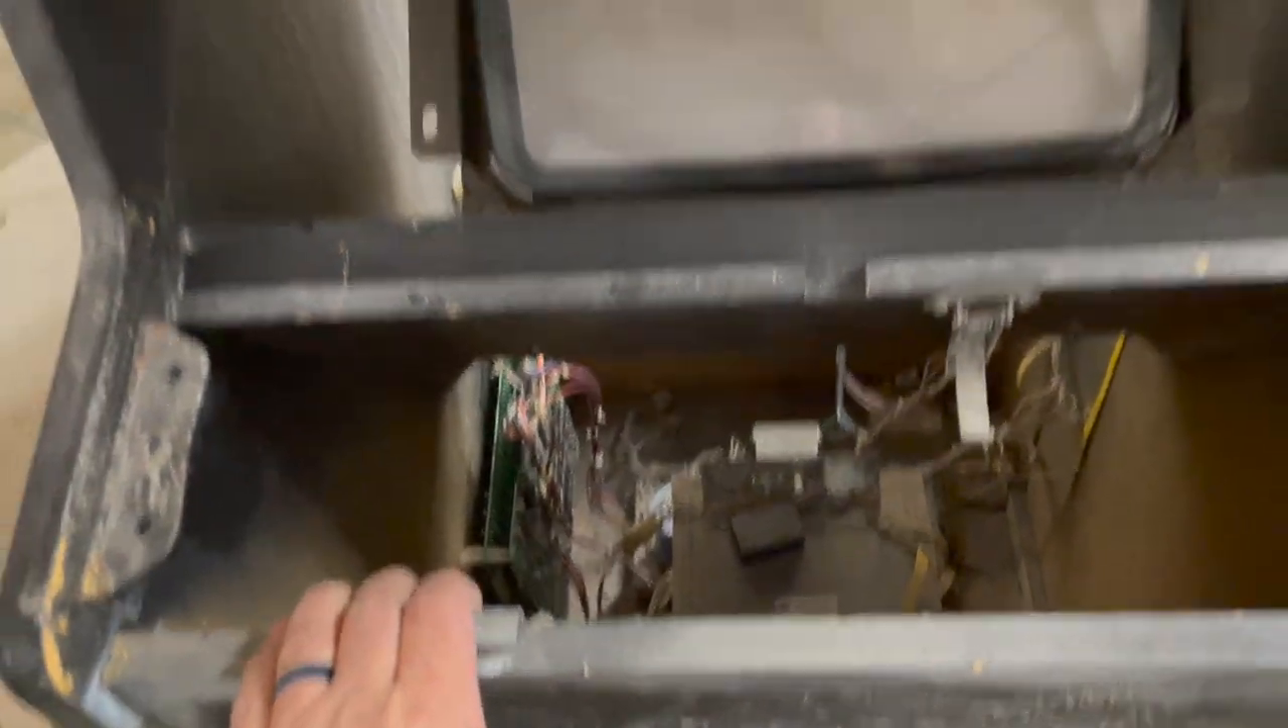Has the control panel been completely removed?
Yes.